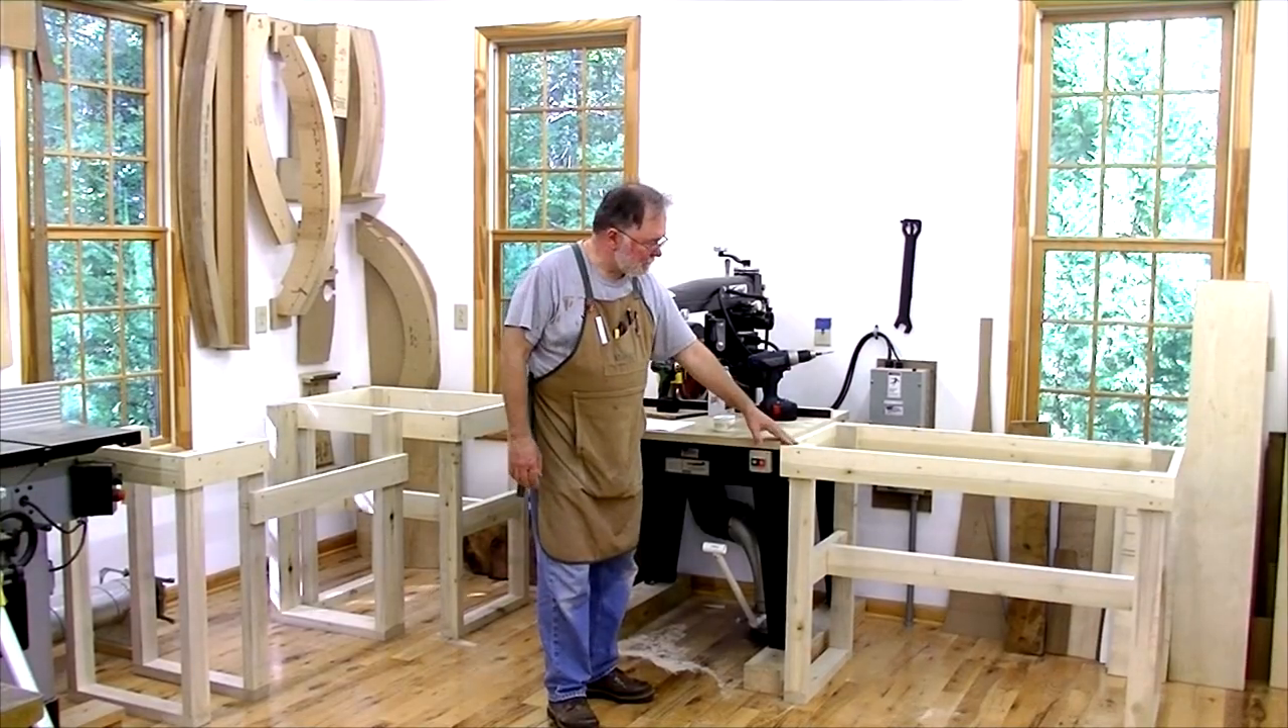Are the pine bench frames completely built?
Yes.